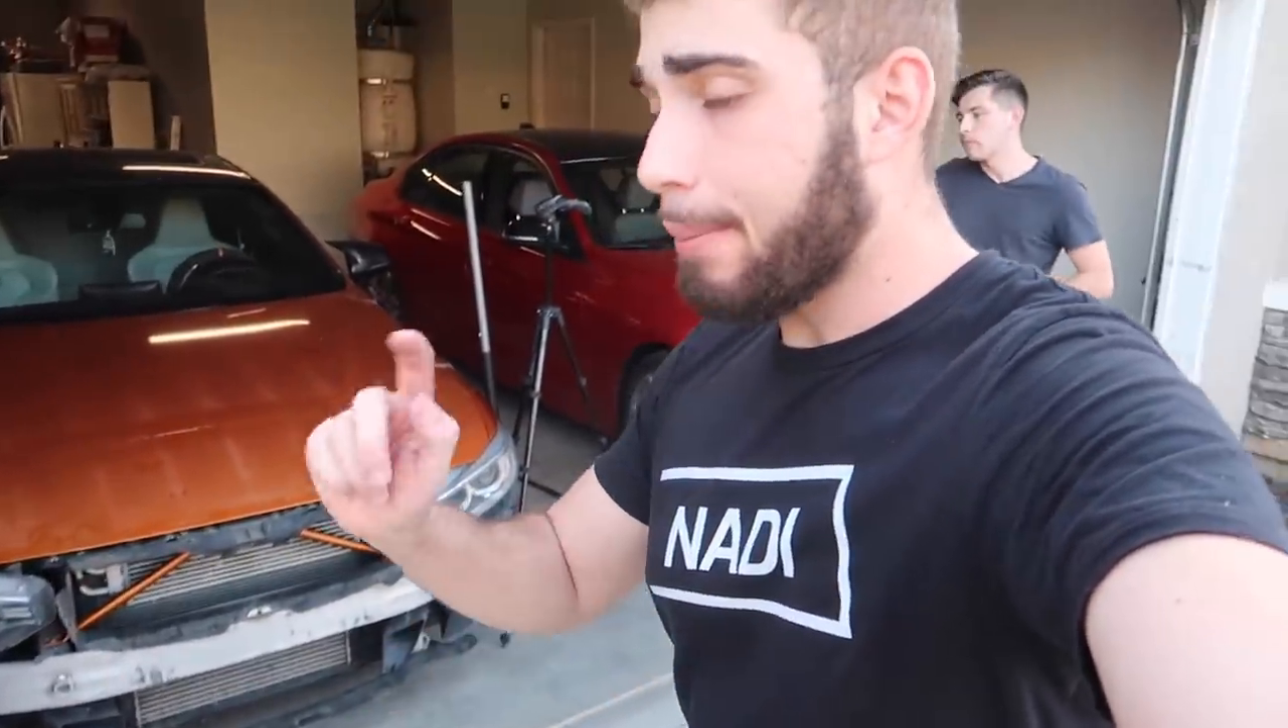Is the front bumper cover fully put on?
No.